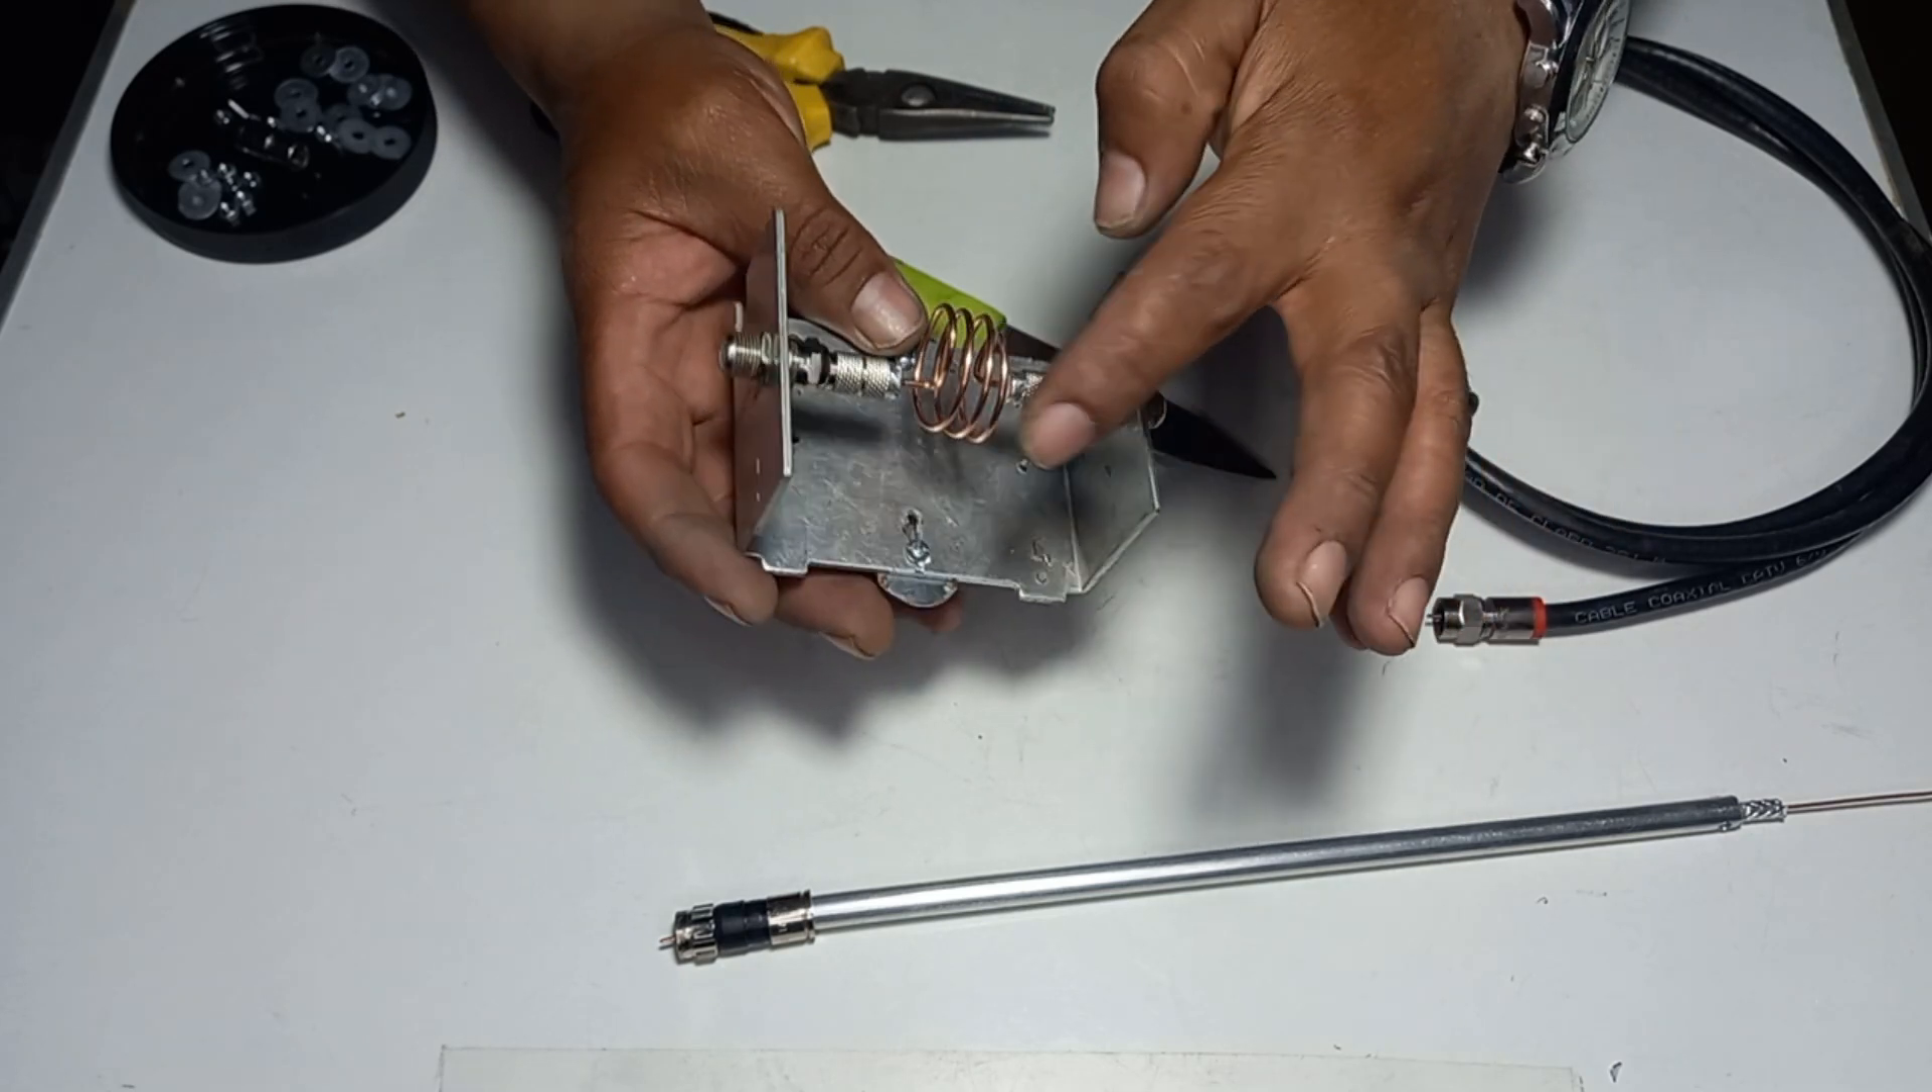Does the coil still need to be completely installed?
No.